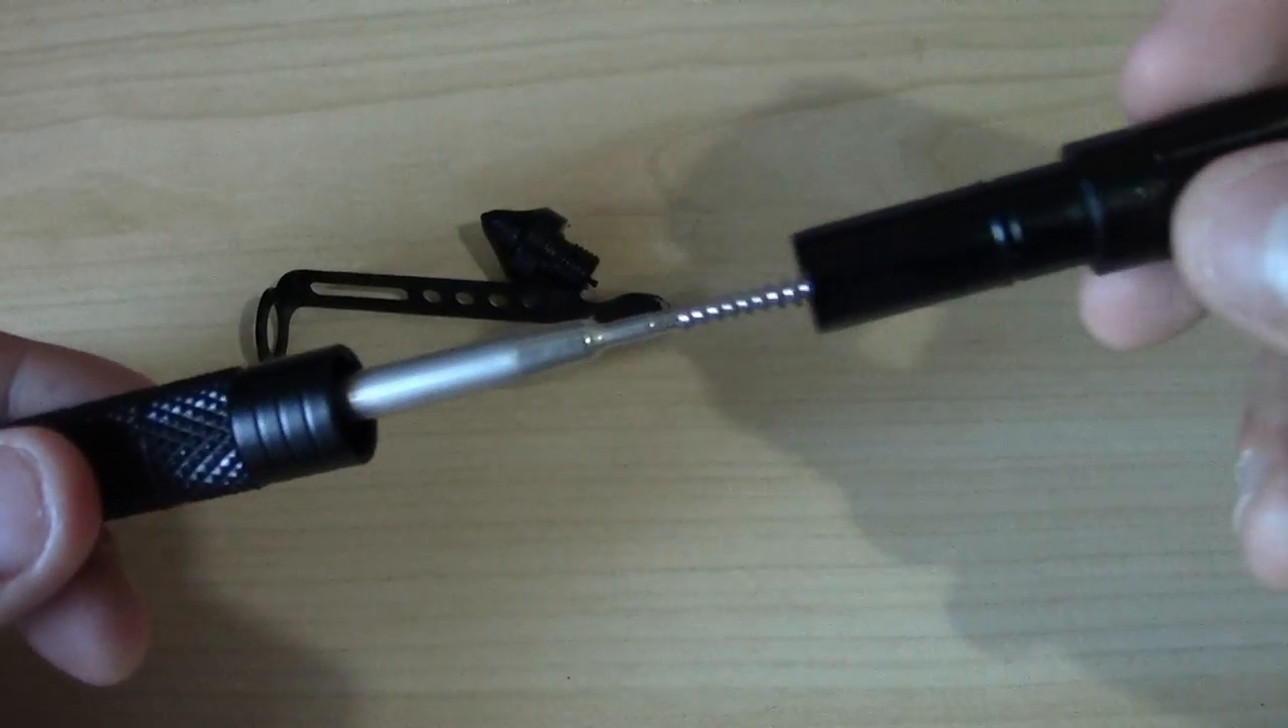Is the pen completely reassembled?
No.